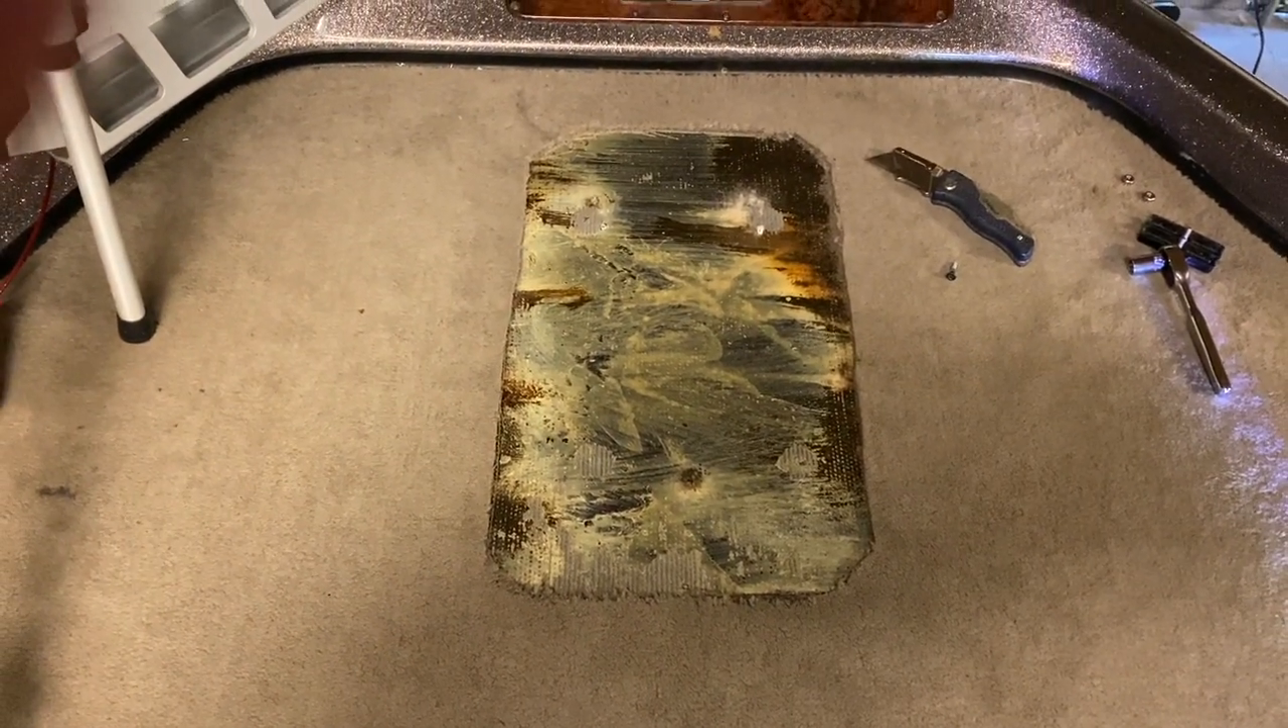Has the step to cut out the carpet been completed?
Yes.